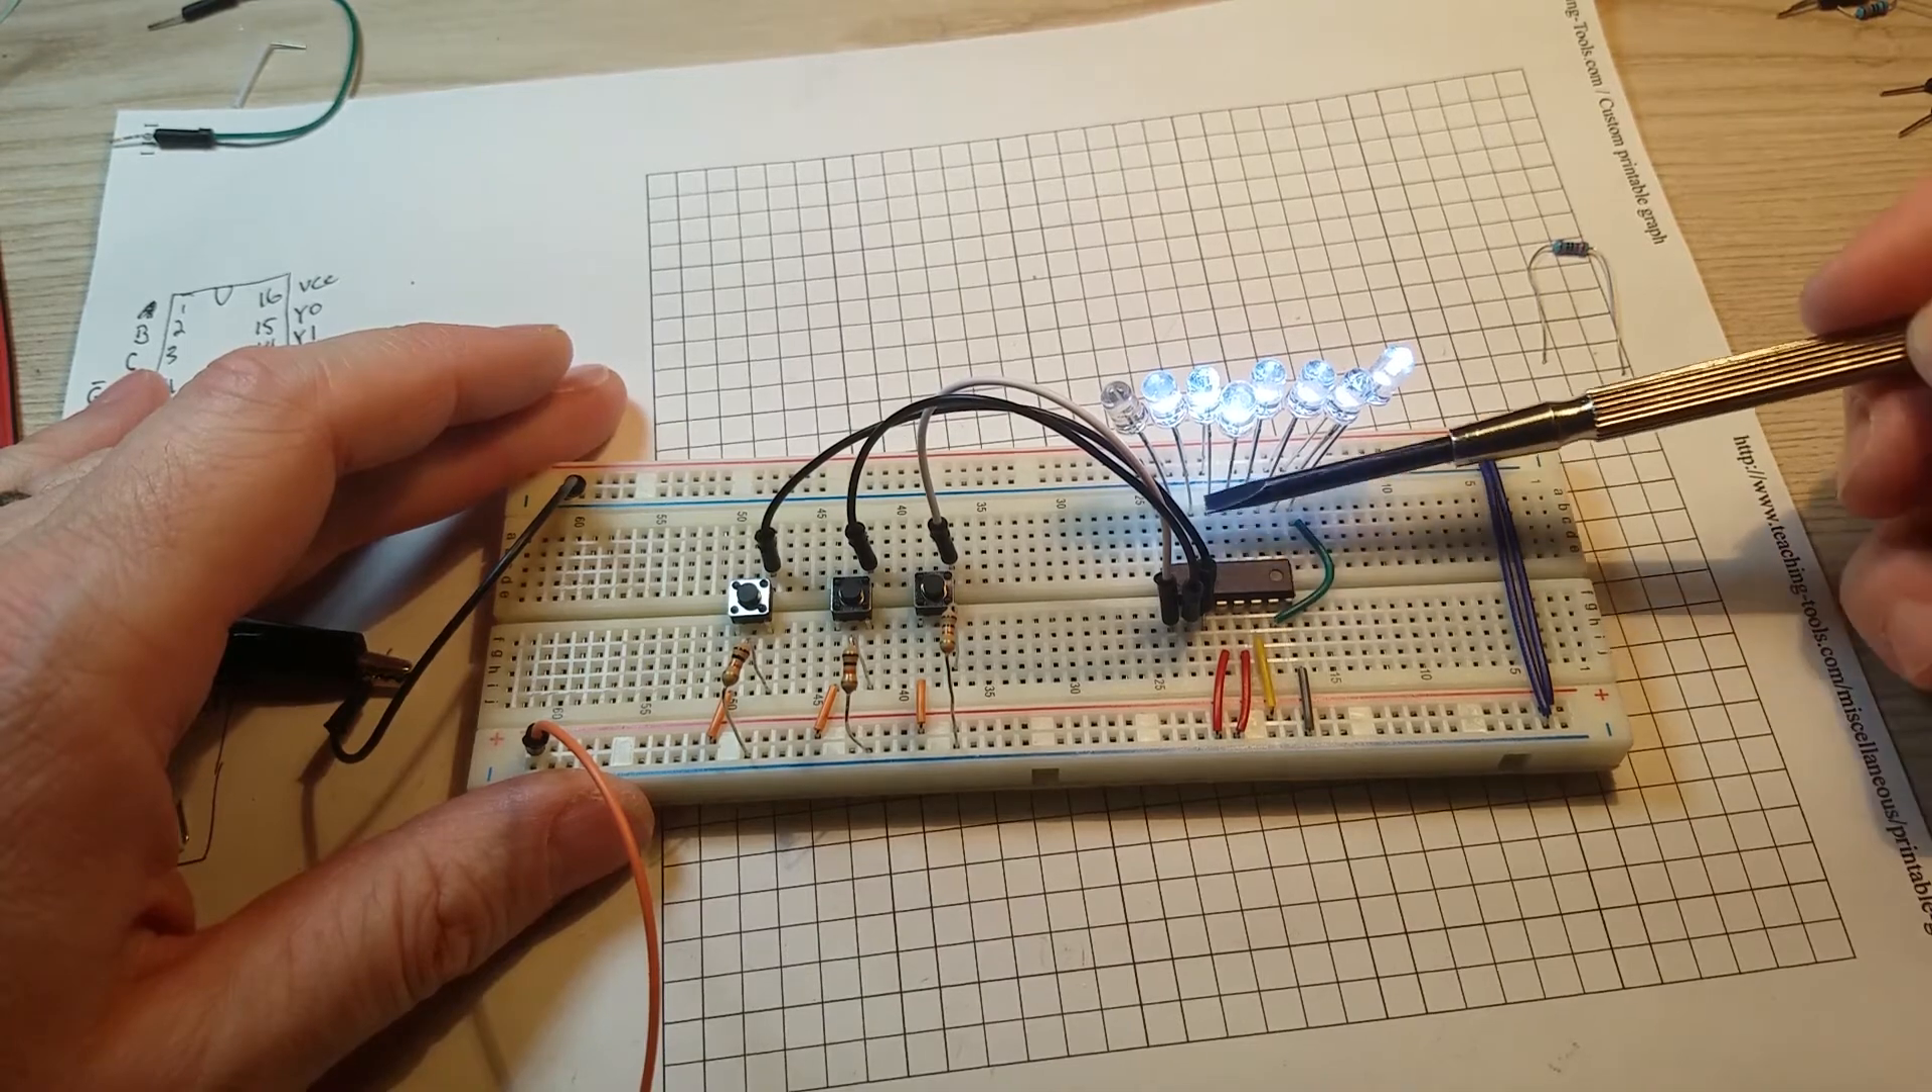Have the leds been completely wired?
Yes.